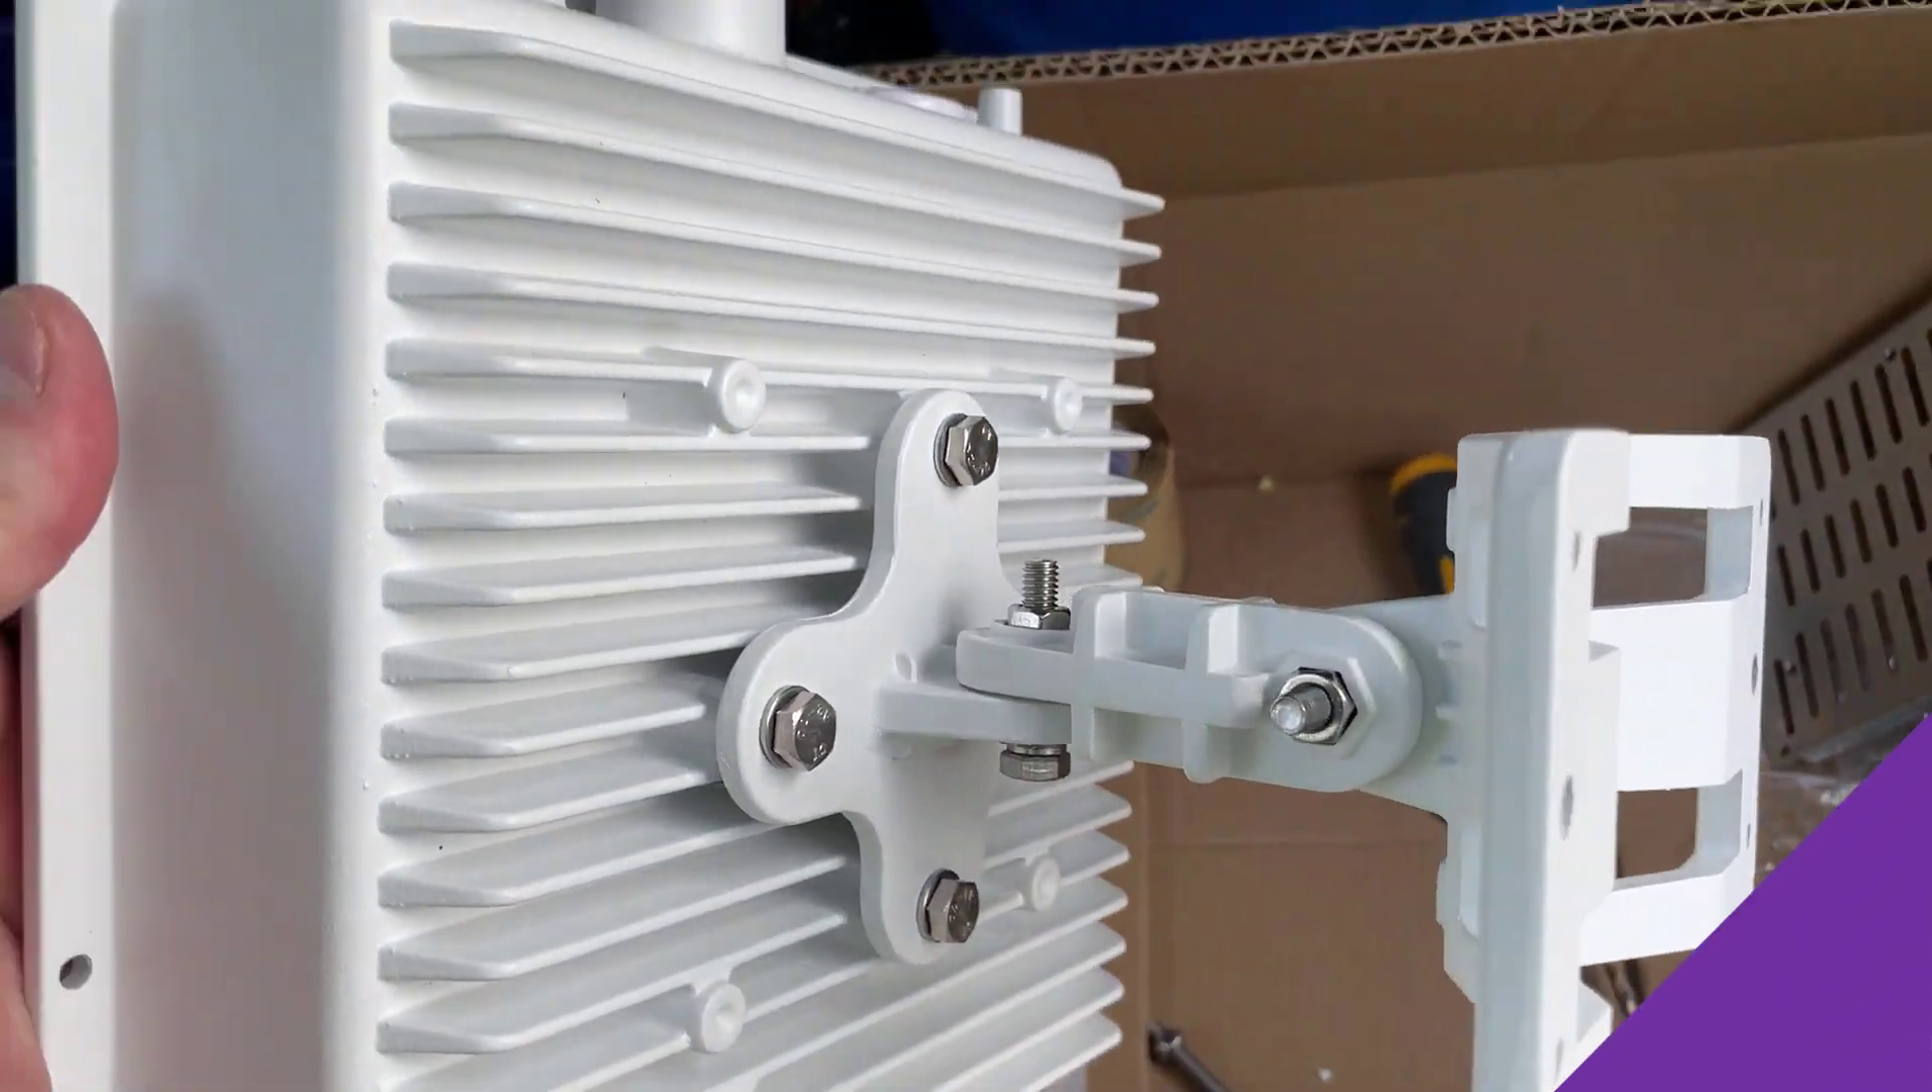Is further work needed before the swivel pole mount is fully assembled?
No.